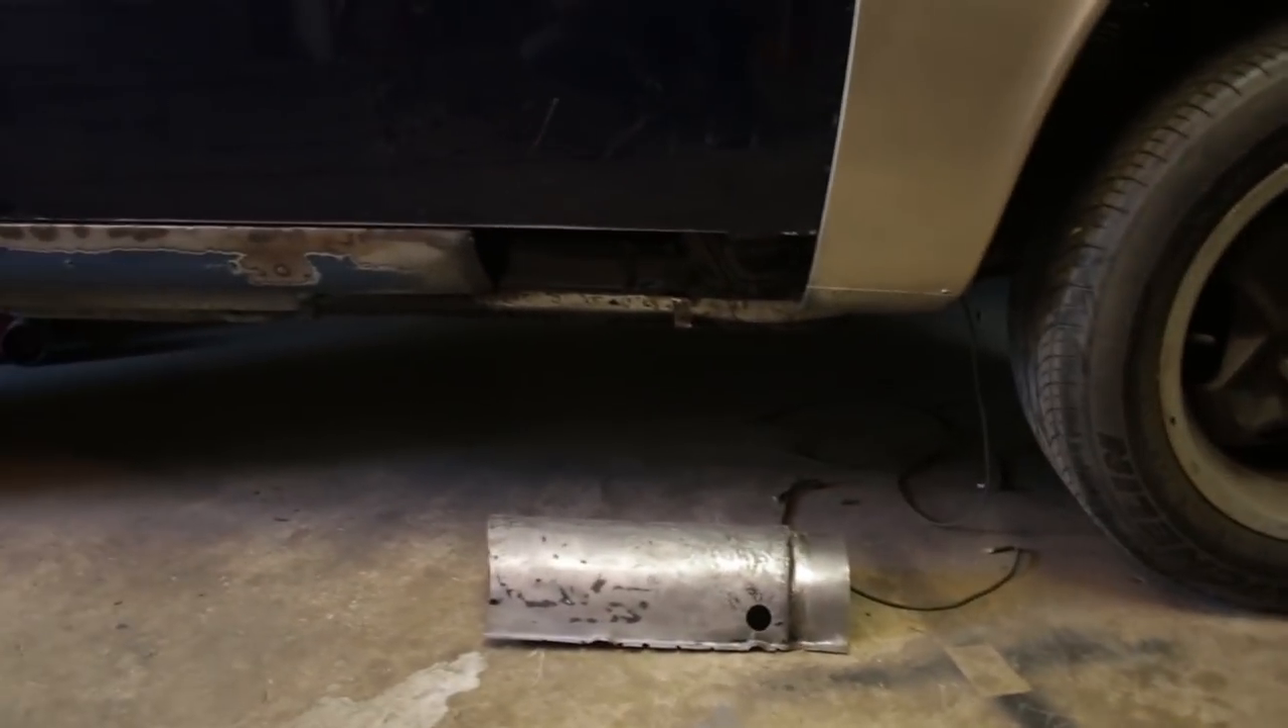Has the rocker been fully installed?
No.